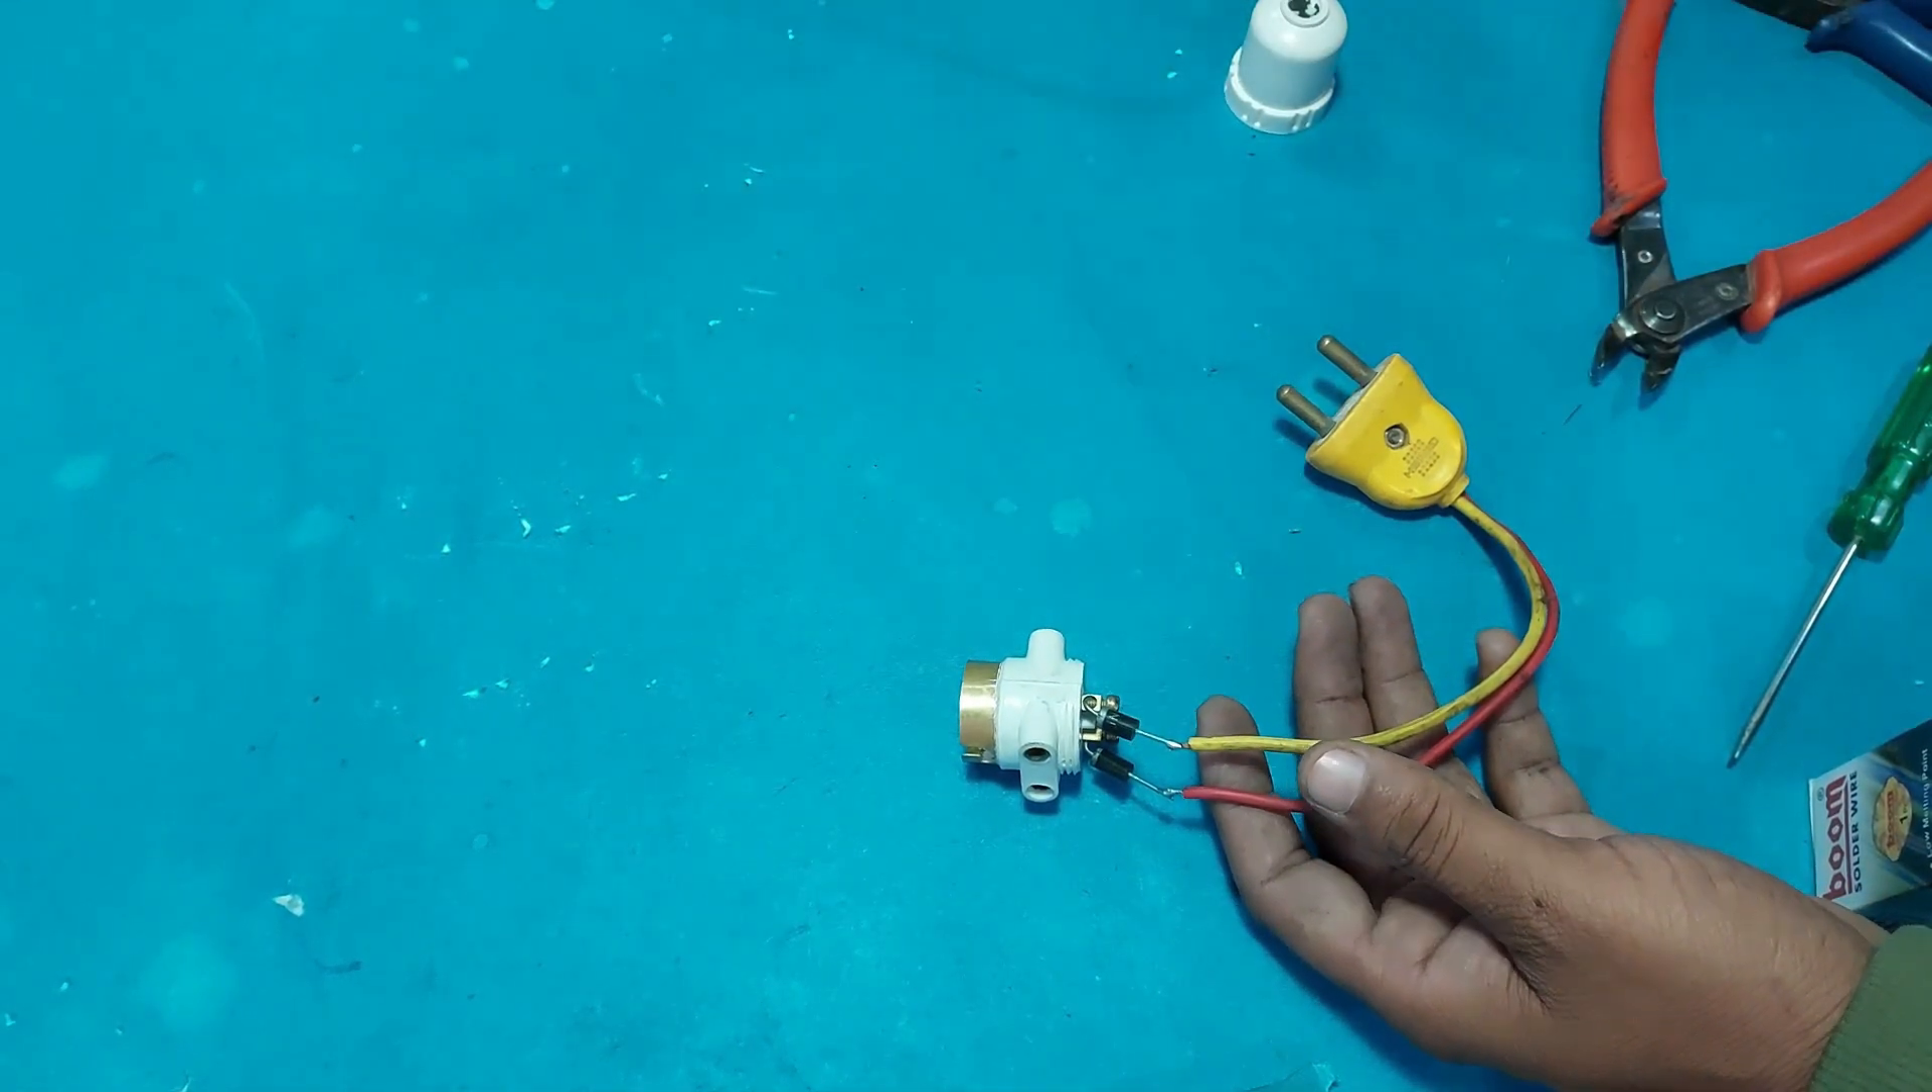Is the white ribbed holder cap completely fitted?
No.